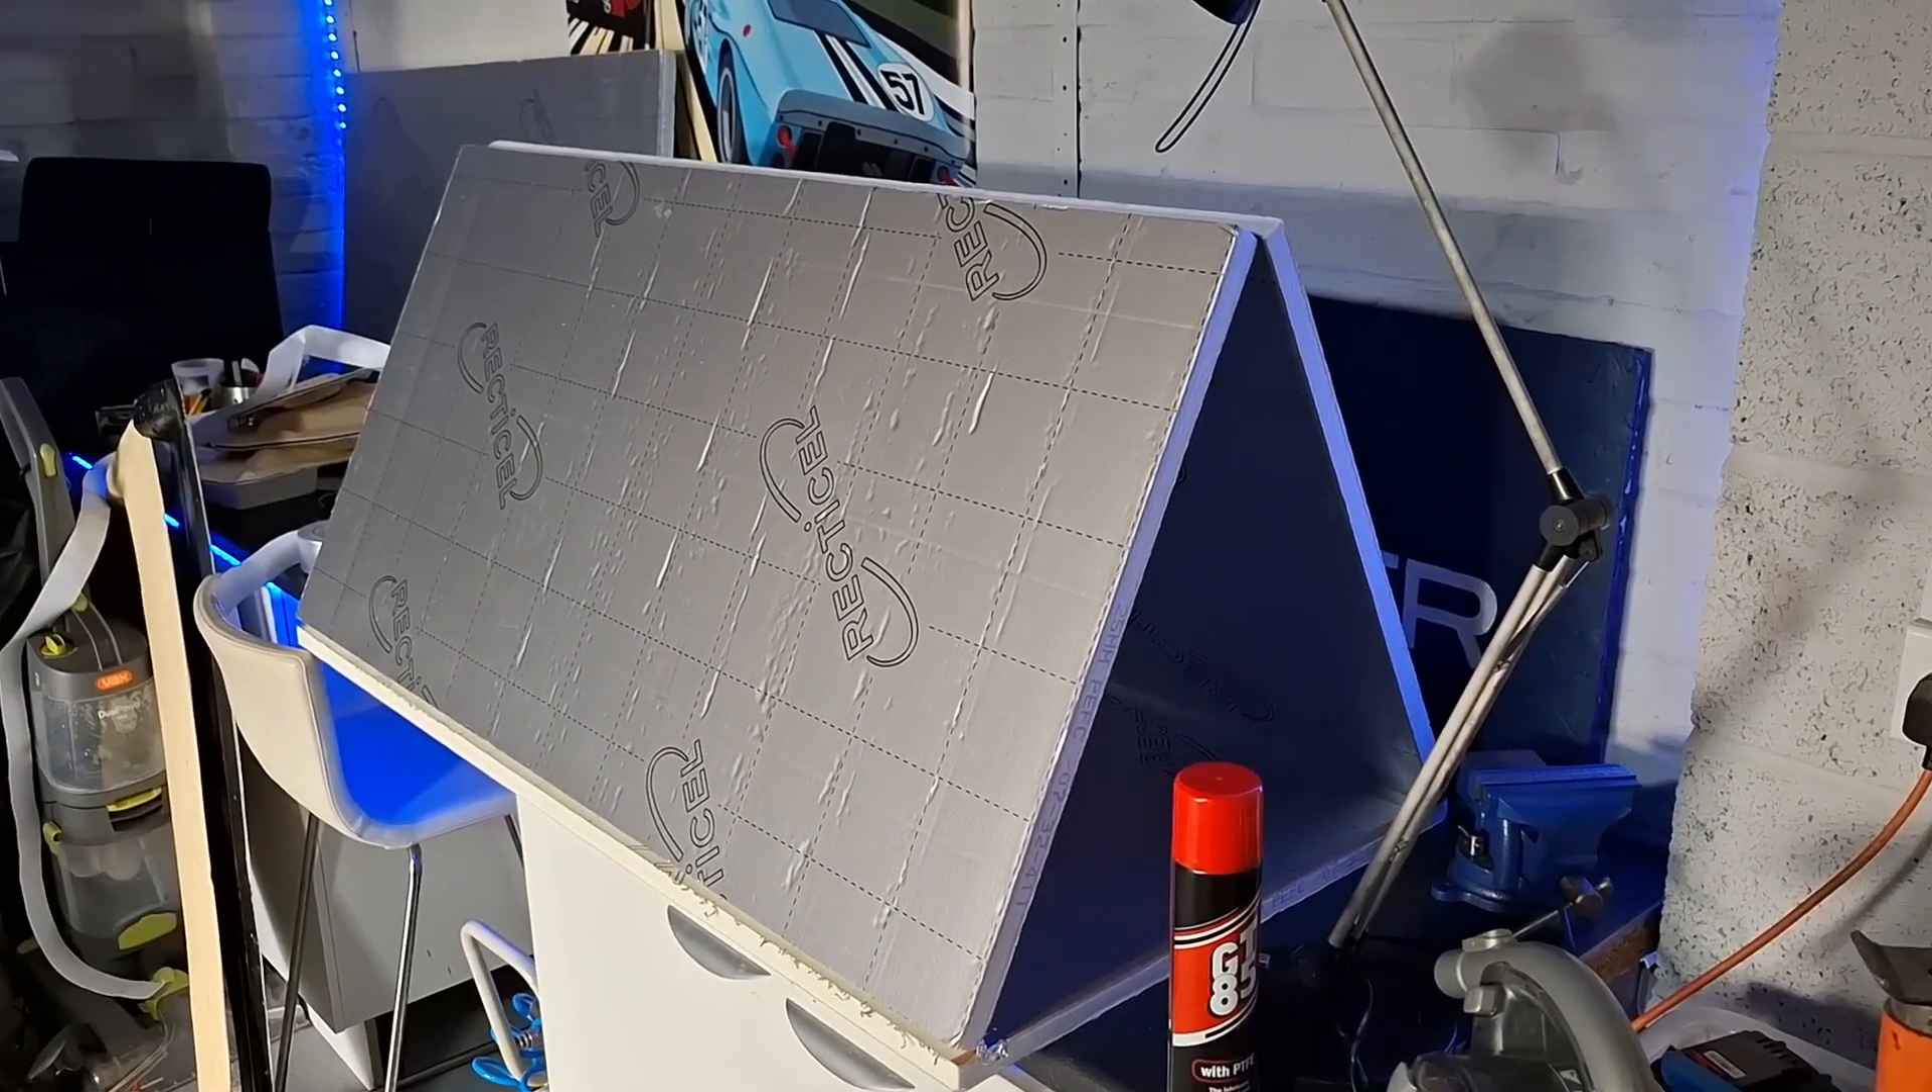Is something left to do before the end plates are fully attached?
Yes.